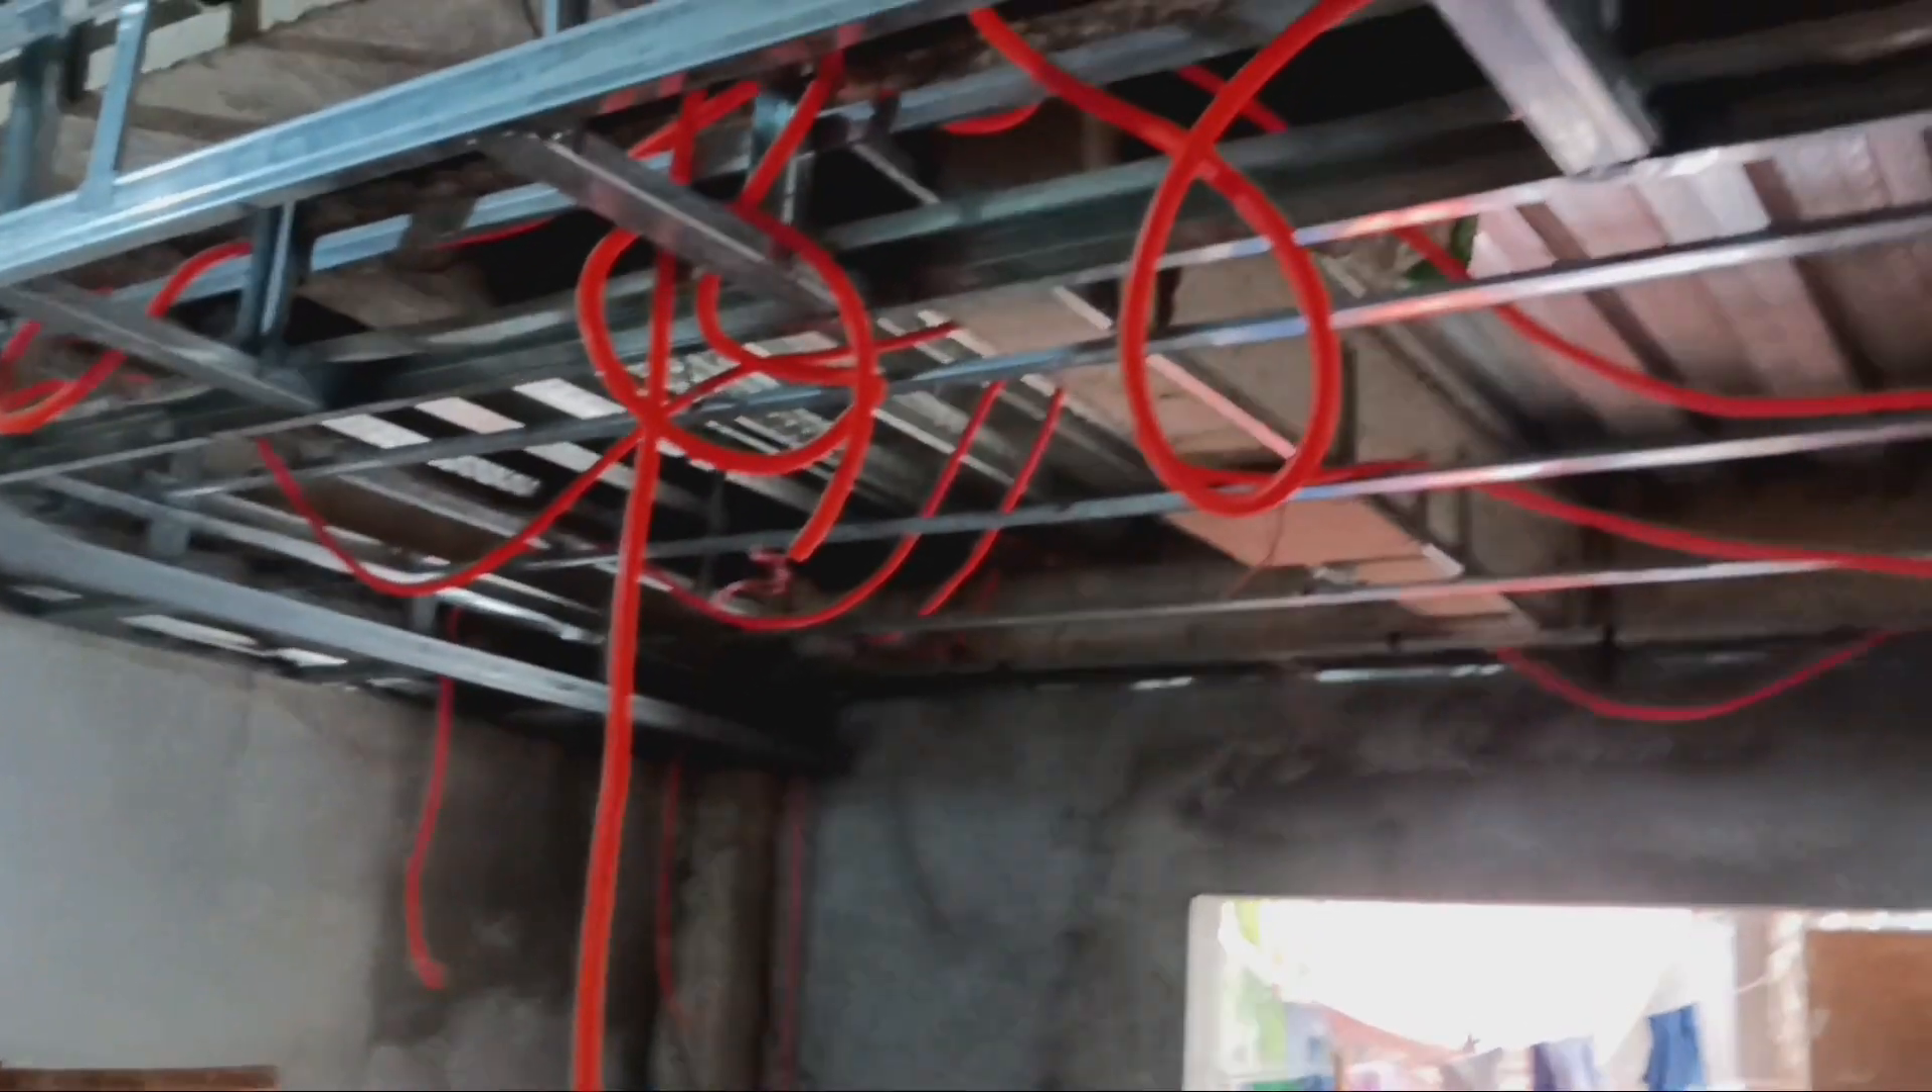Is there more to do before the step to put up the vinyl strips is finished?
Yes.